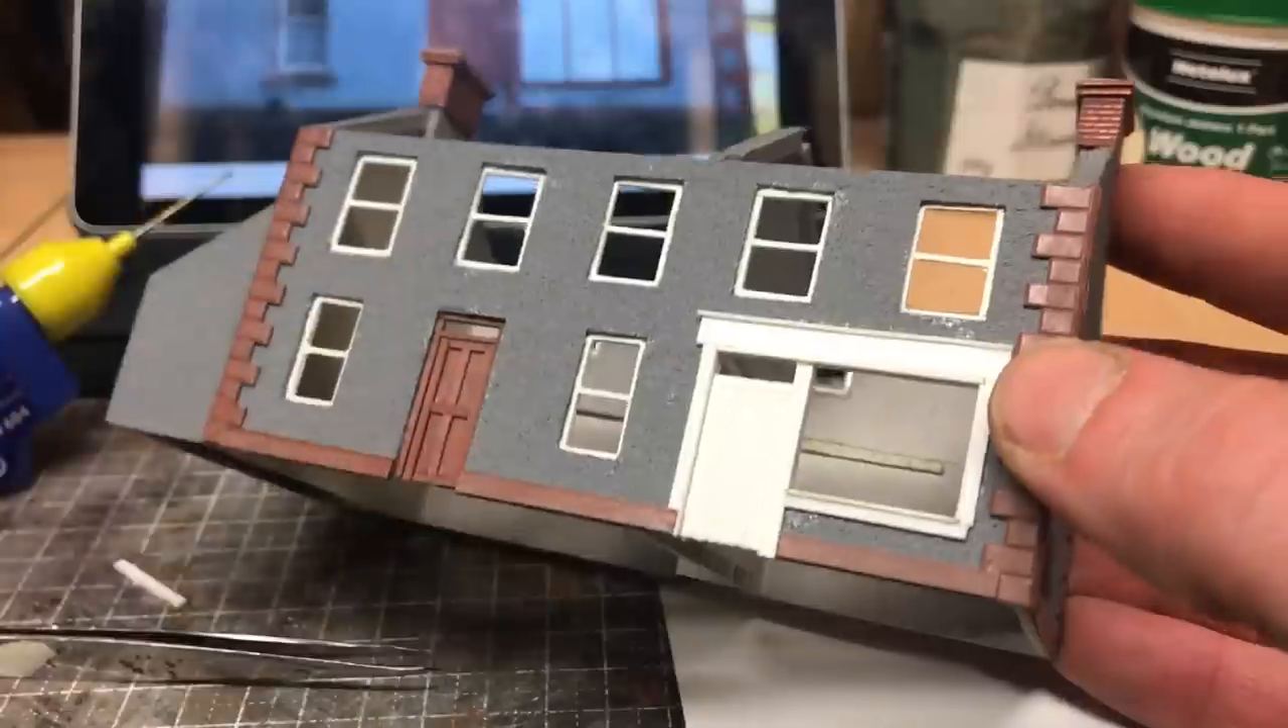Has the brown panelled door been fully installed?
Yes.